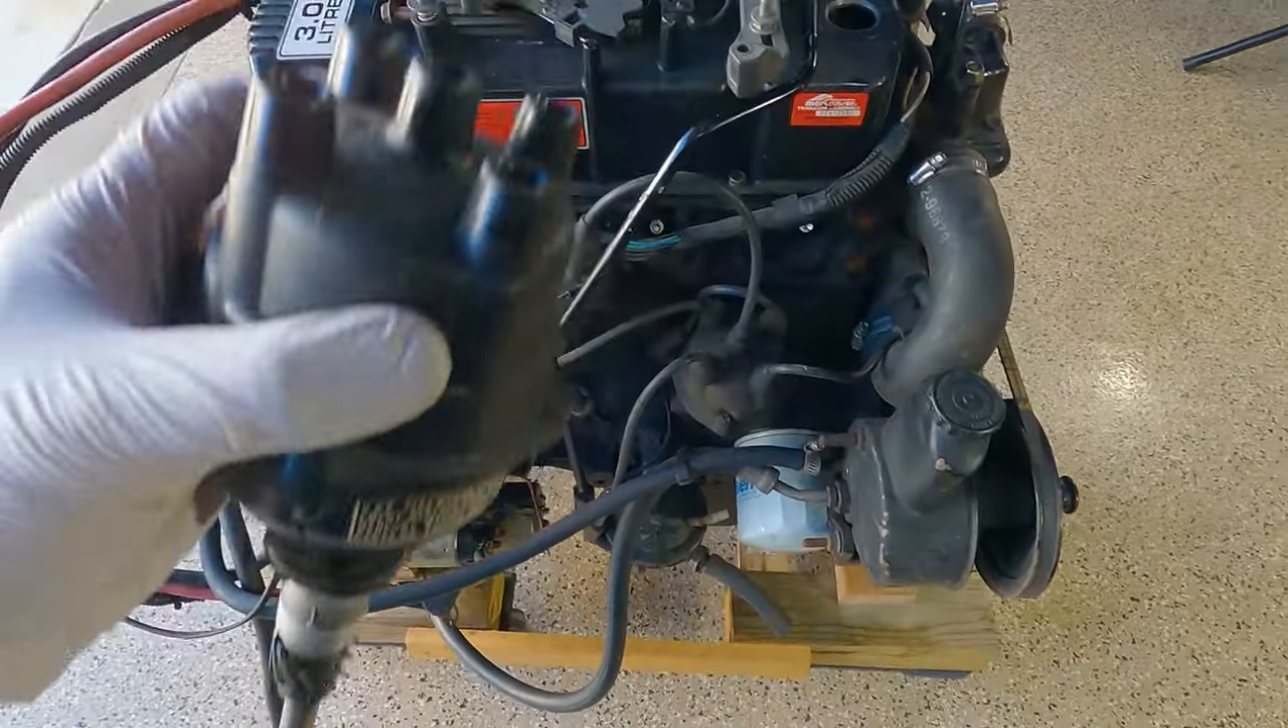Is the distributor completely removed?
Yes.